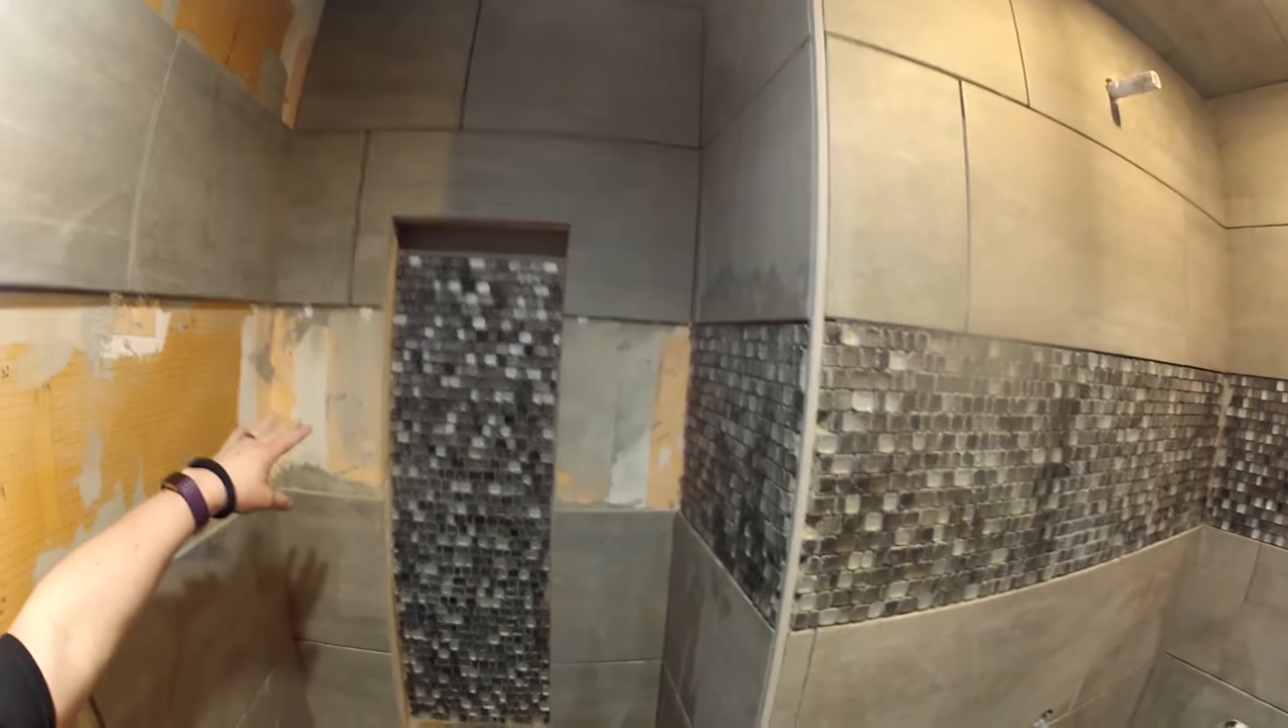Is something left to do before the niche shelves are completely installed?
Yes.